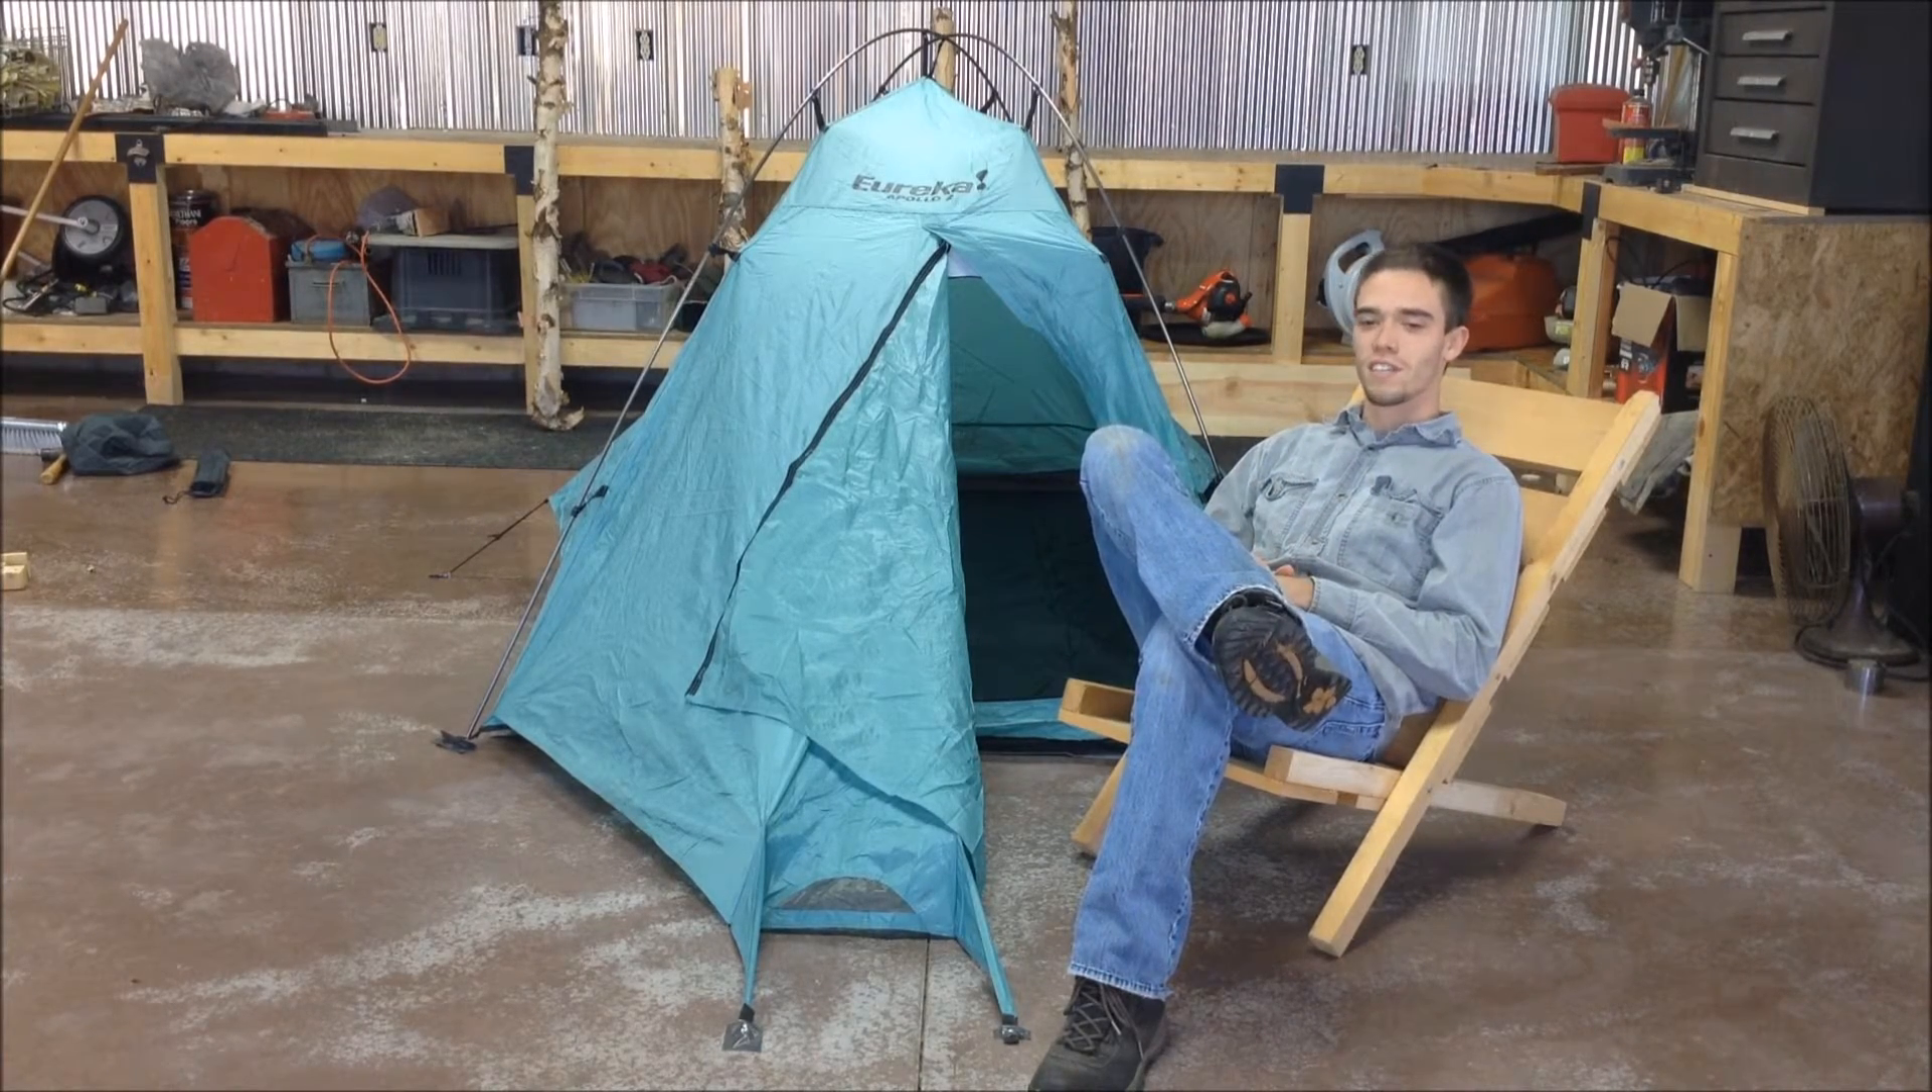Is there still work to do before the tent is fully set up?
No.